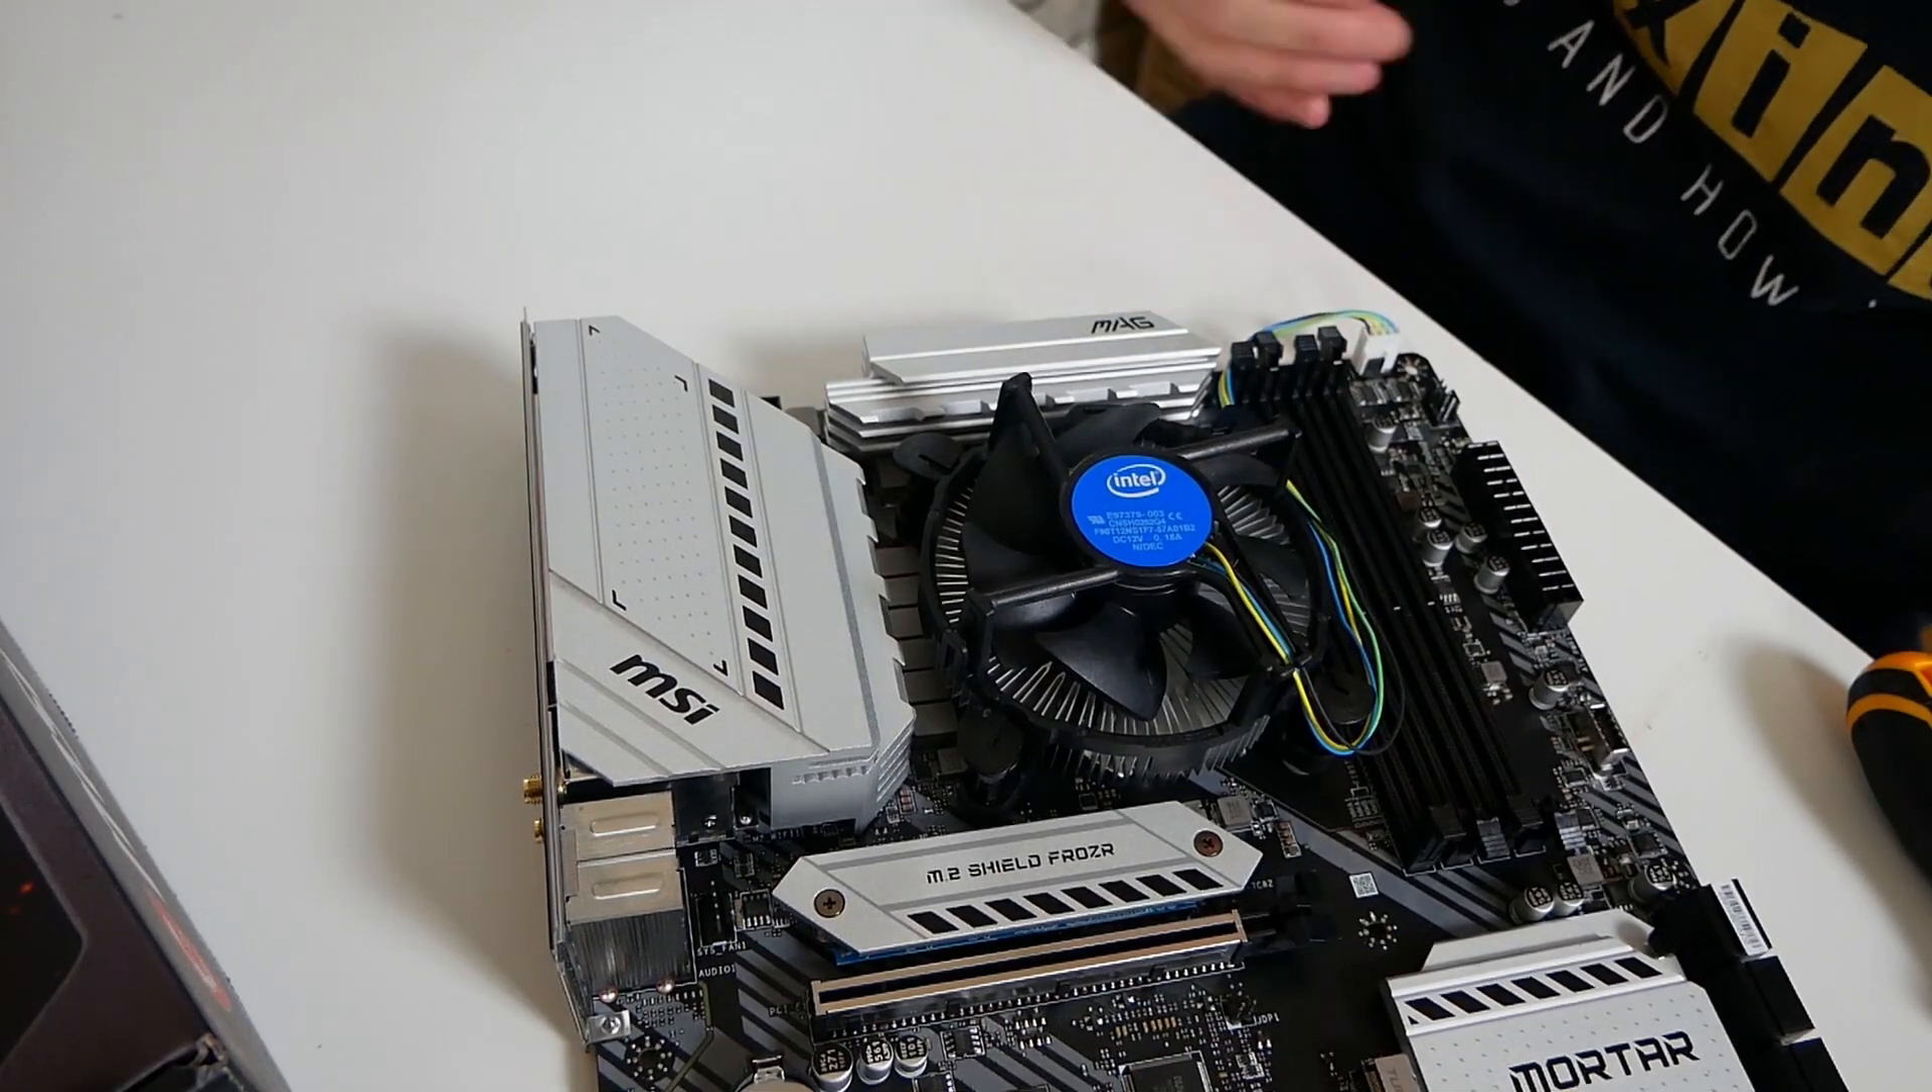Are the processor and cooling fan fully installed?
Yes.